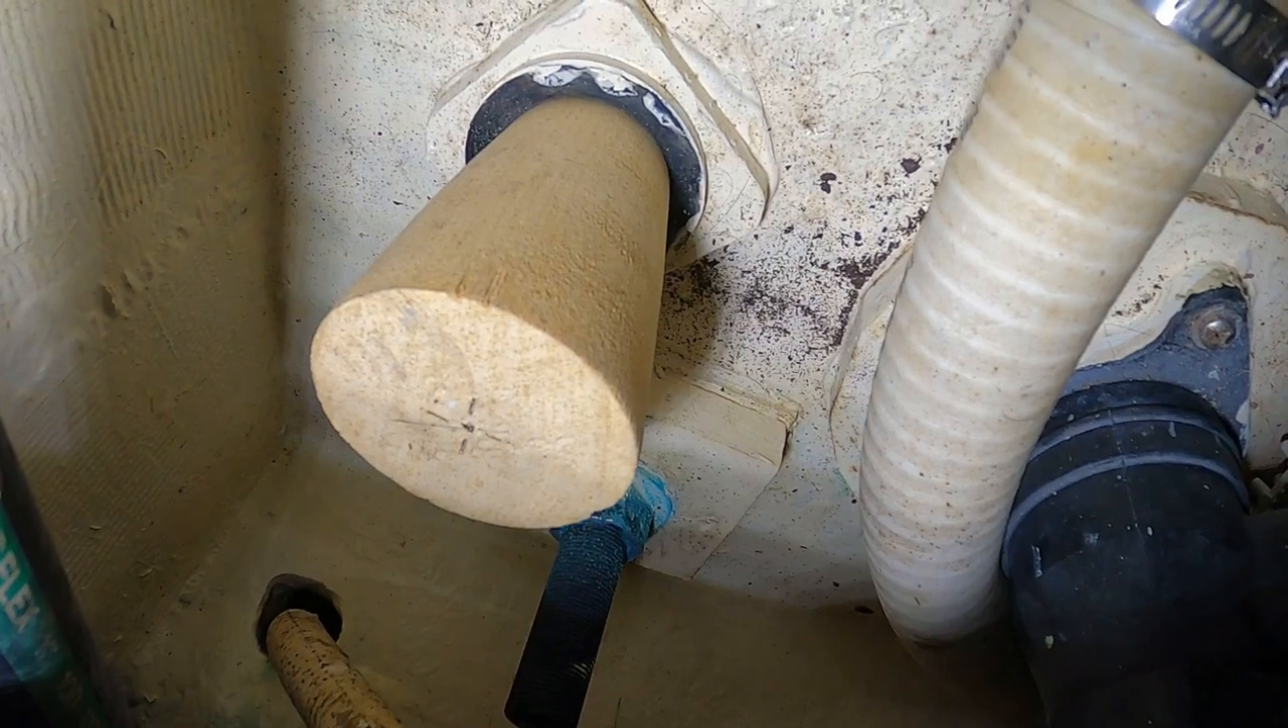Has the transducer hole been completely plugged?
Yes.